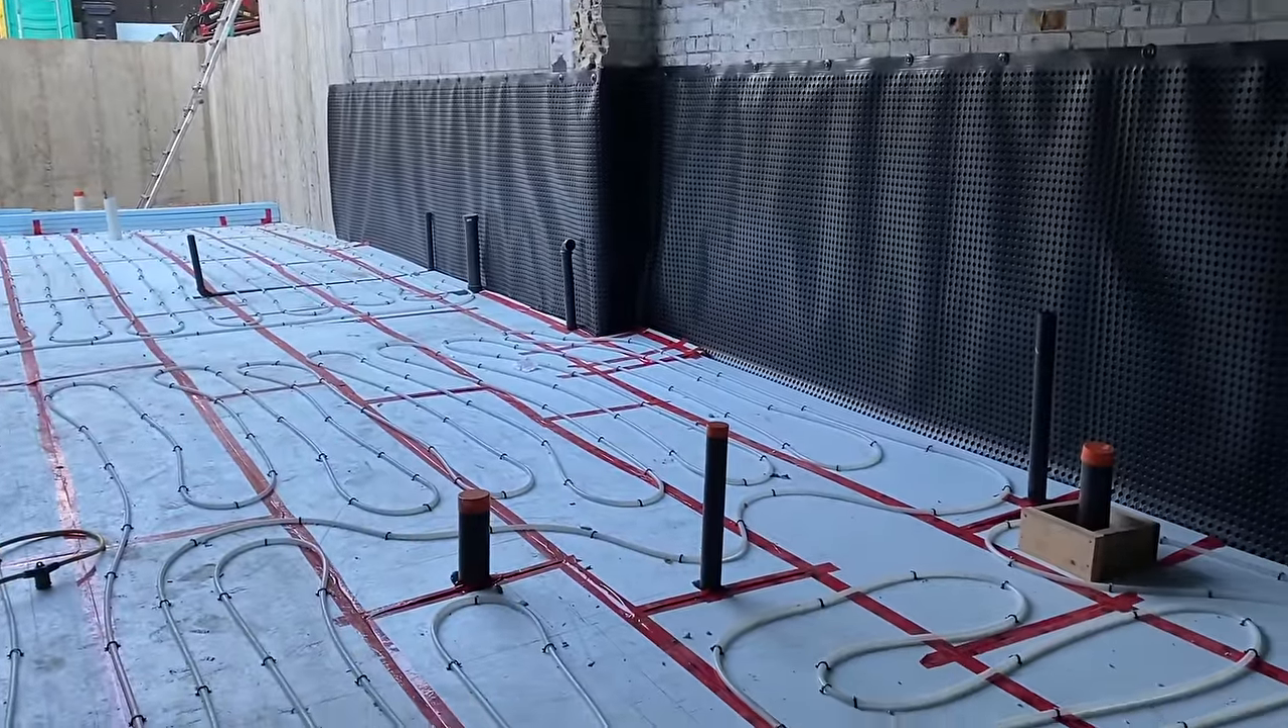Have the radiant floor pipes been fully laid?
Yes.